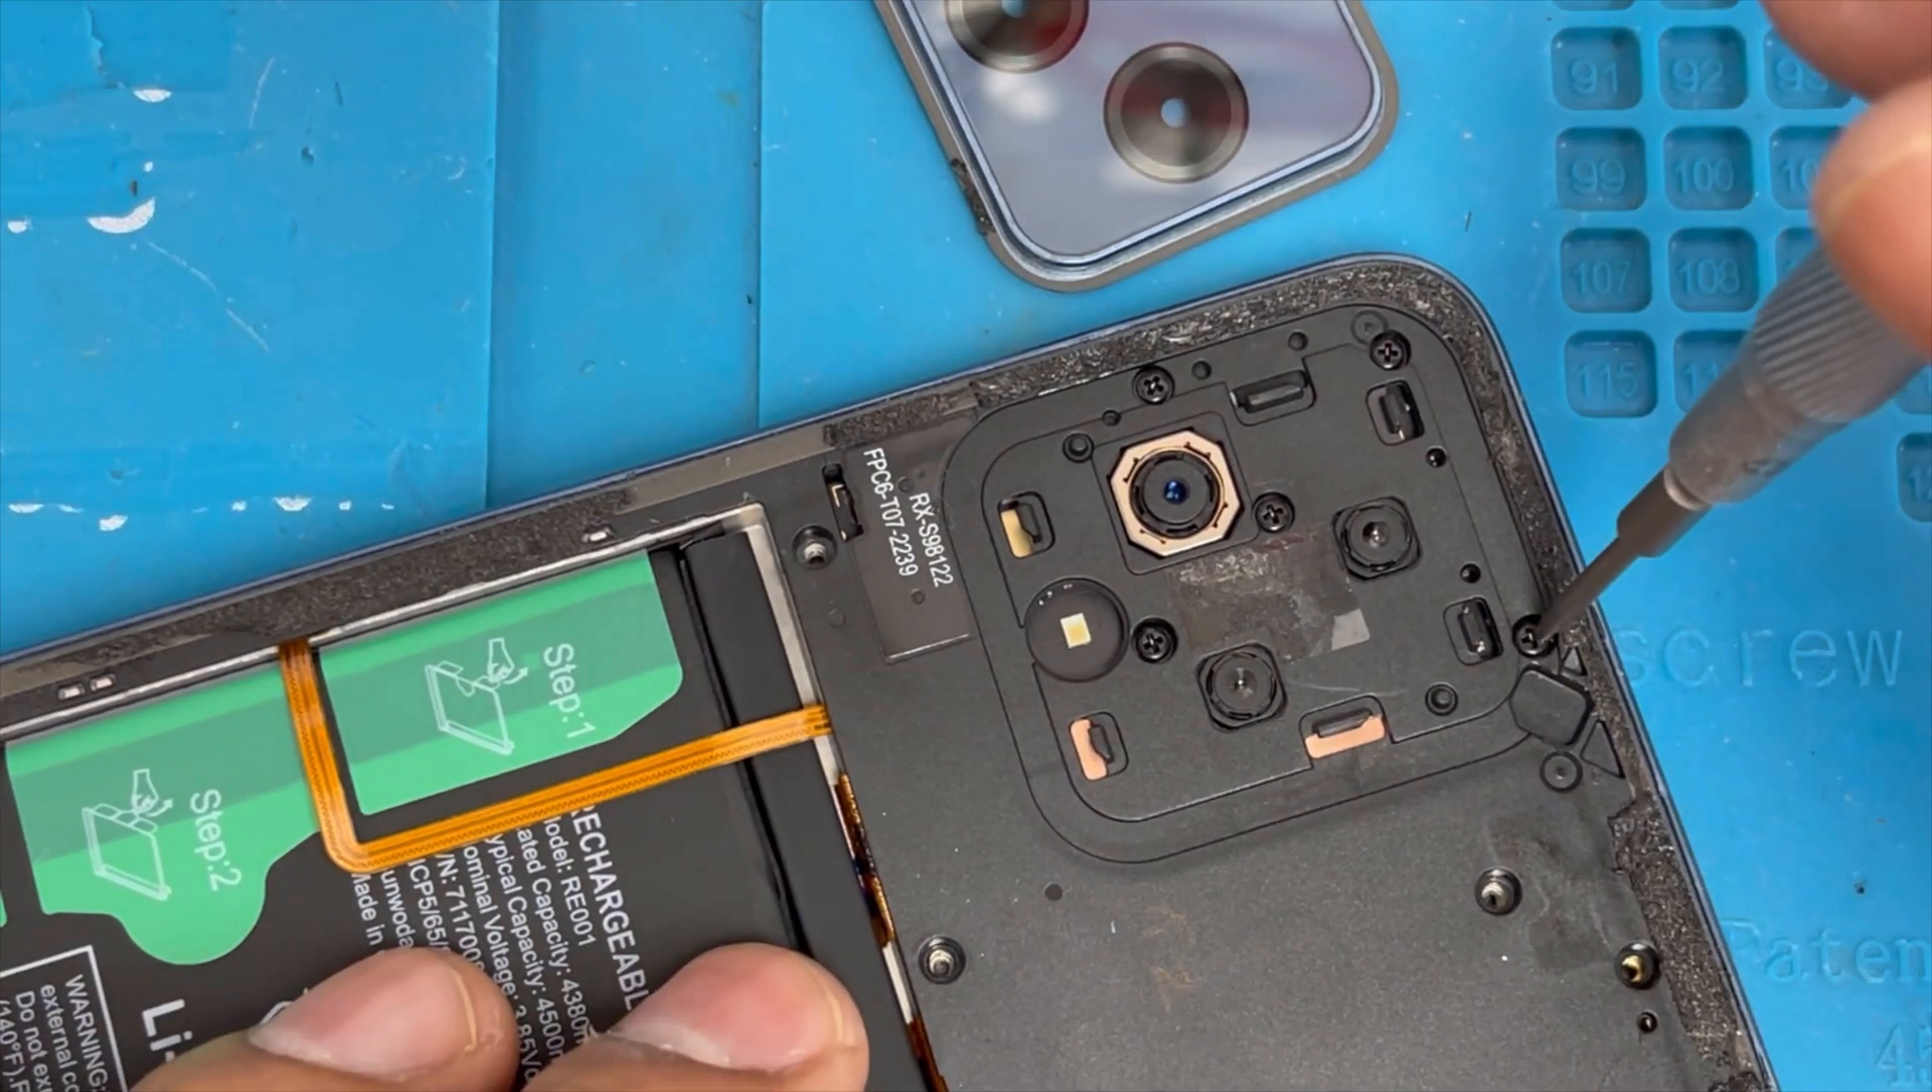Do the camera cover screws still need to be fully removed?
Yes.